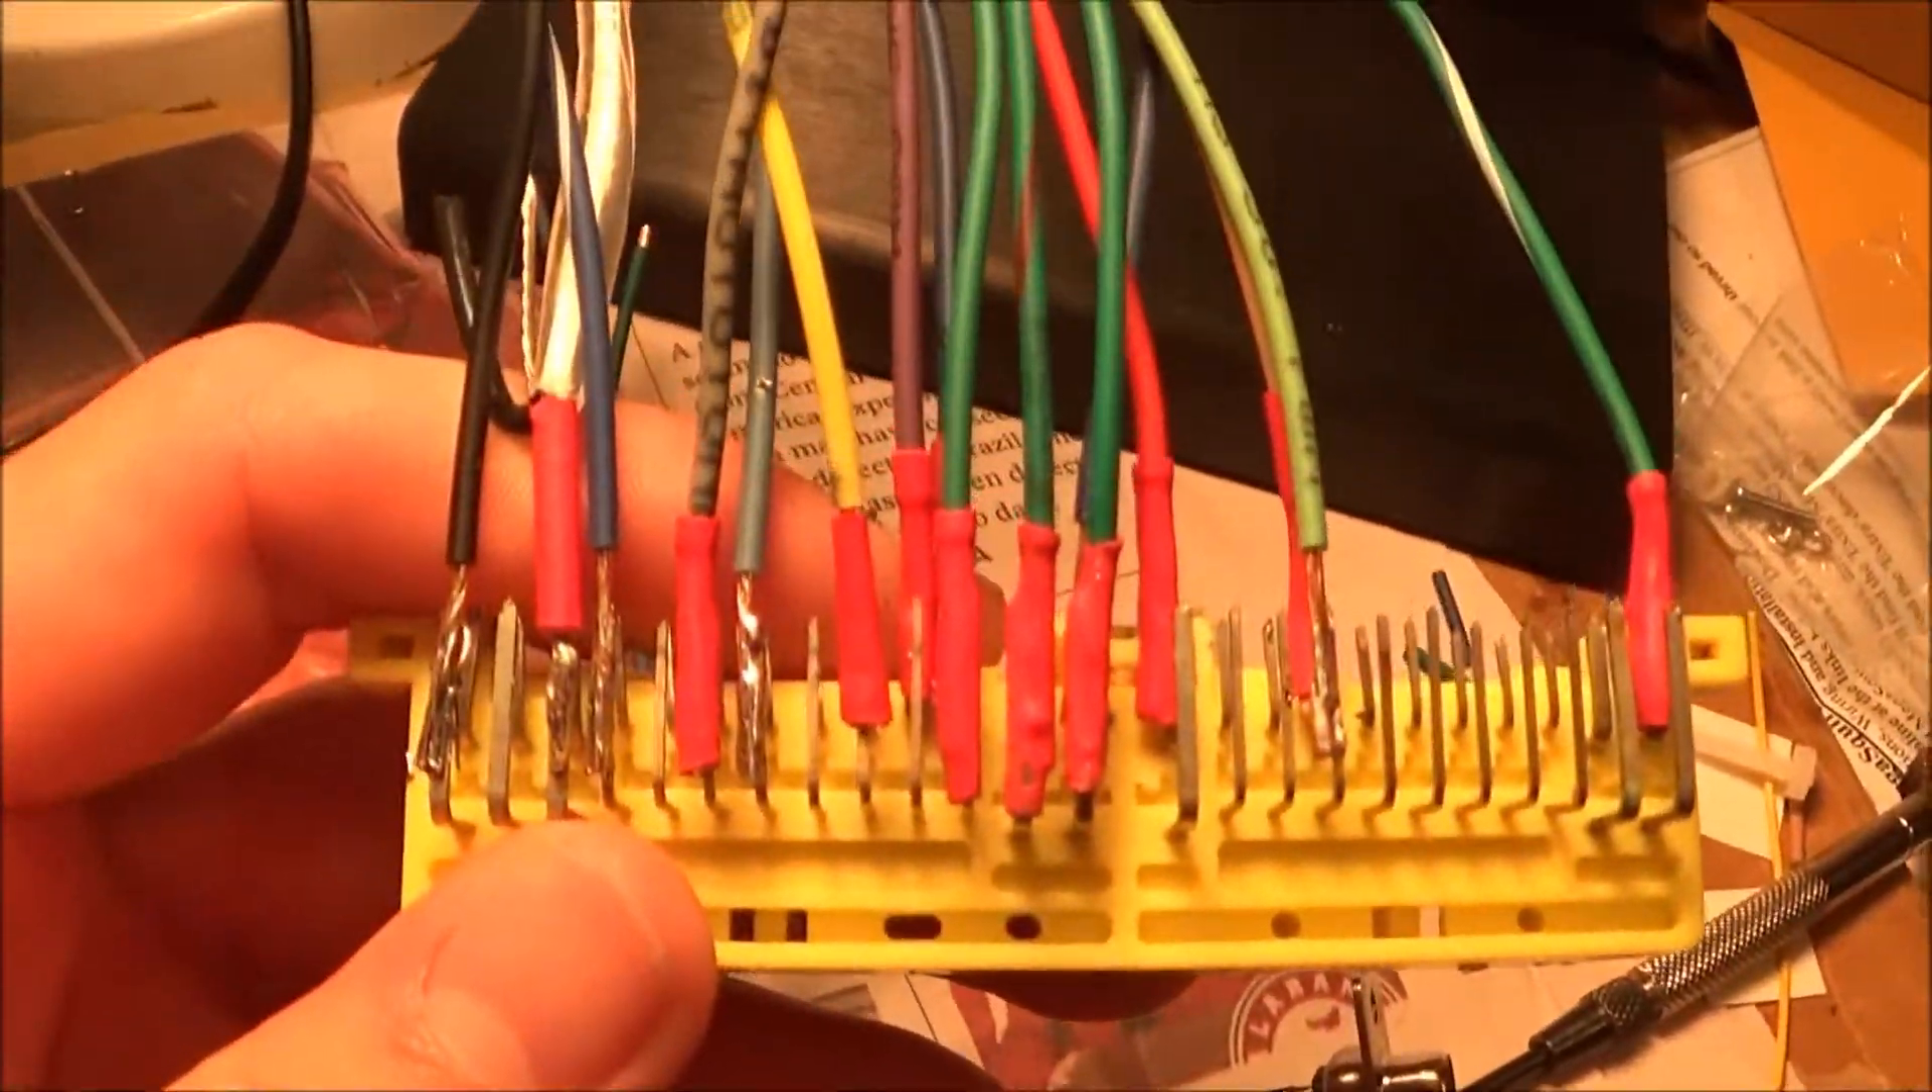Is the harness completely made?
No.